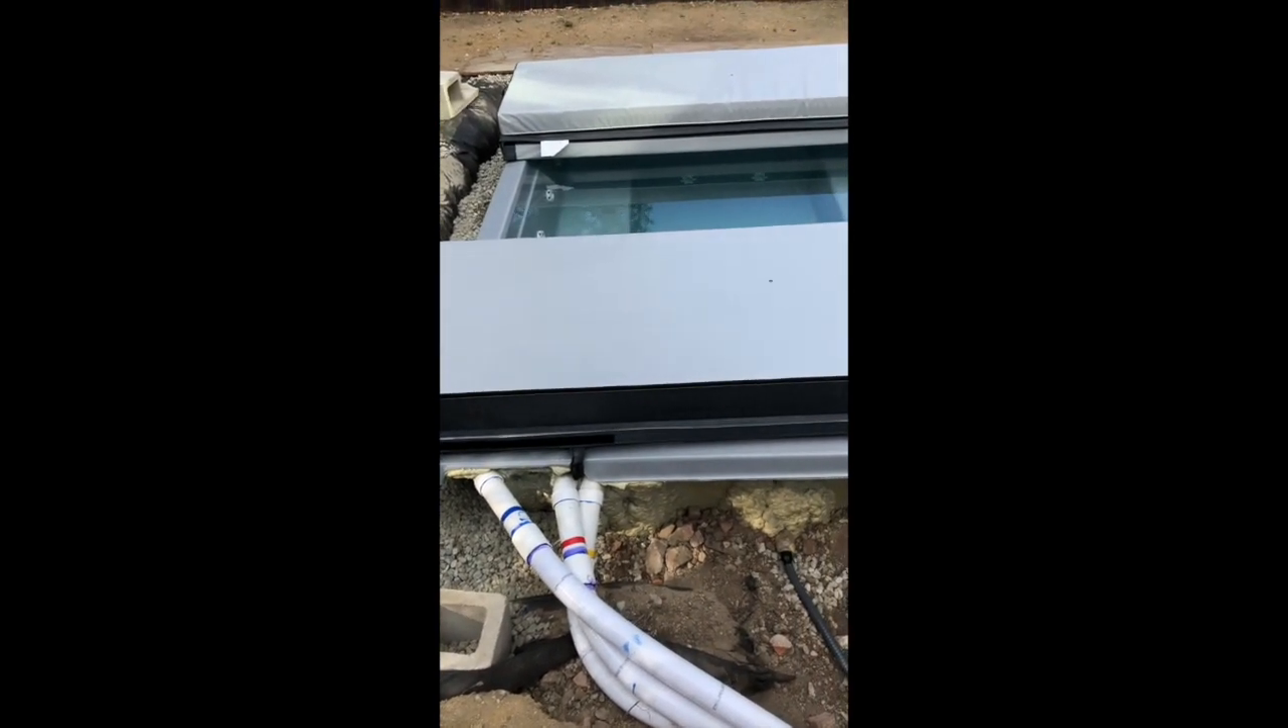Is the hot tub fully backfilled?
No.